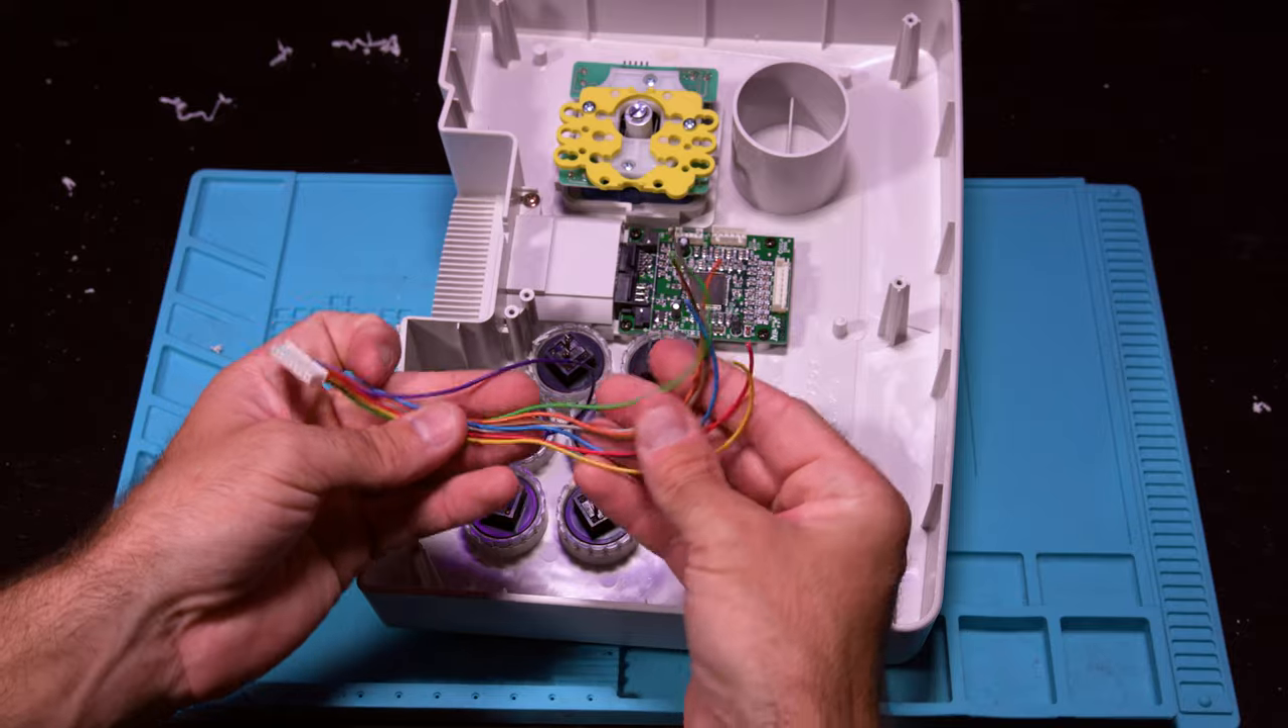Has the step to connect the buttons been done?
No.